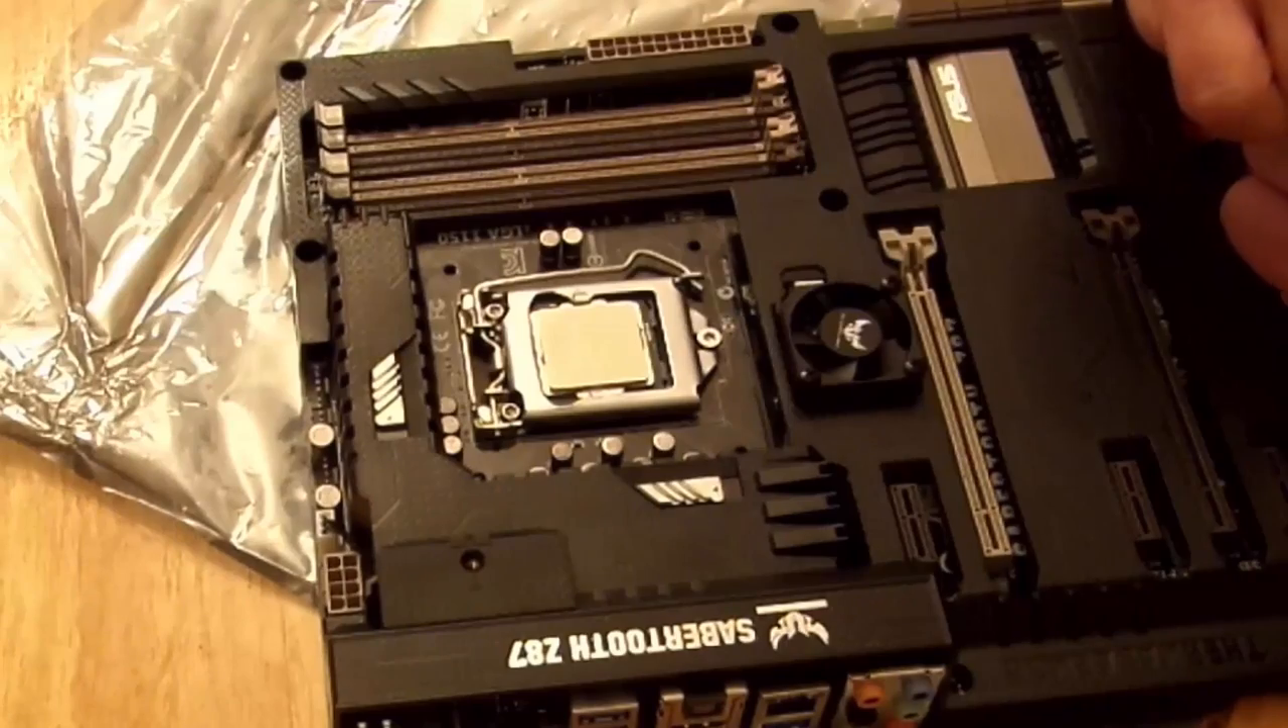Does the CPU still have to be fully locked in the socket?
No.